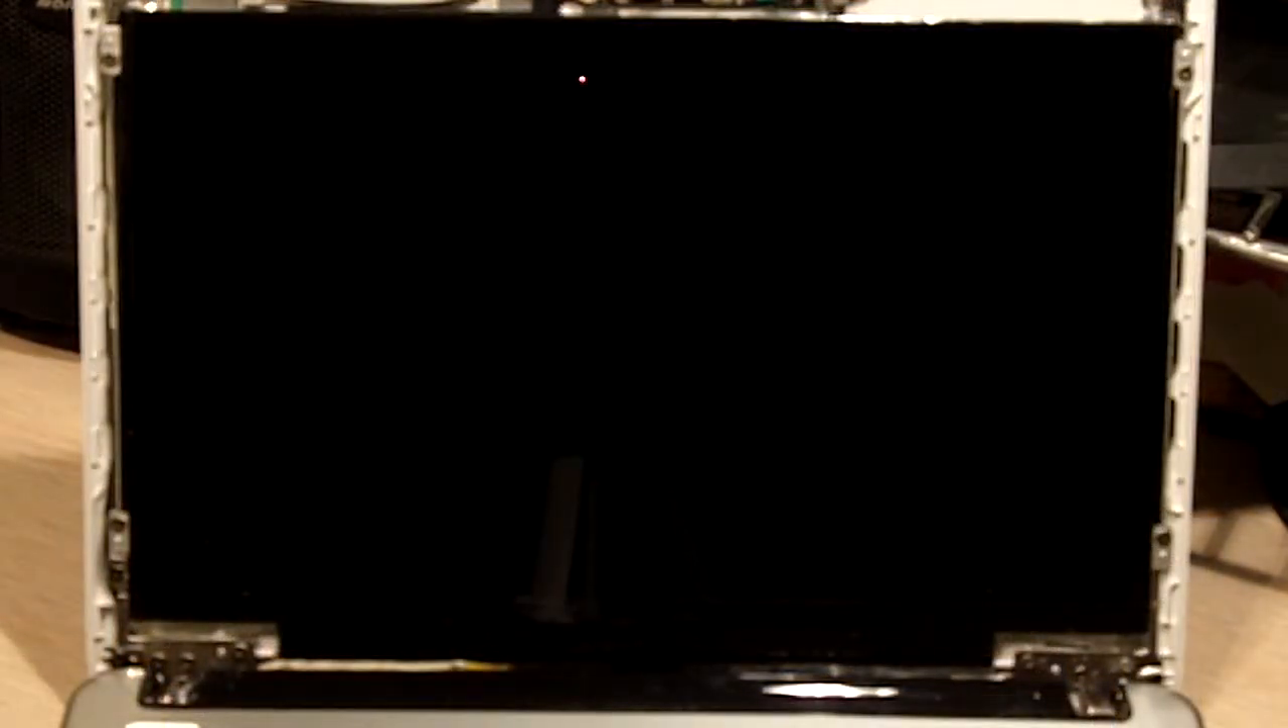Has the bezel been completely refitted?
No.